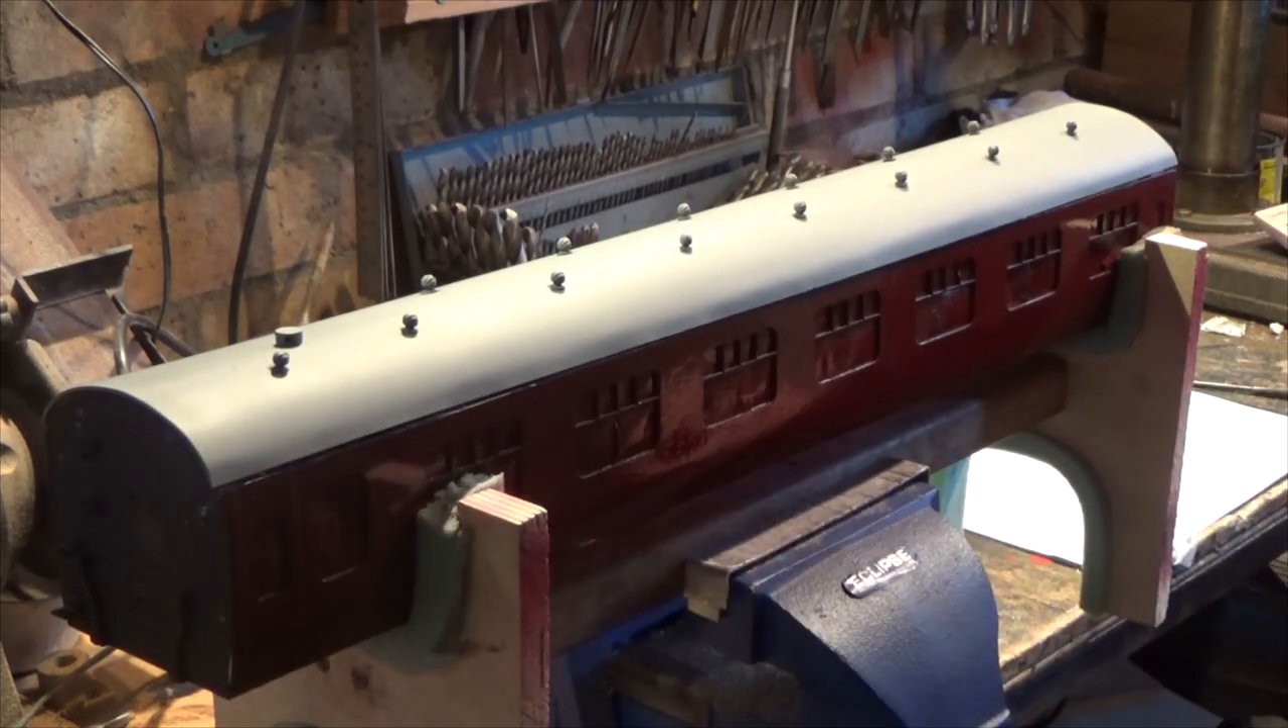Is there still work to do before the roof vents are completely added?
No.